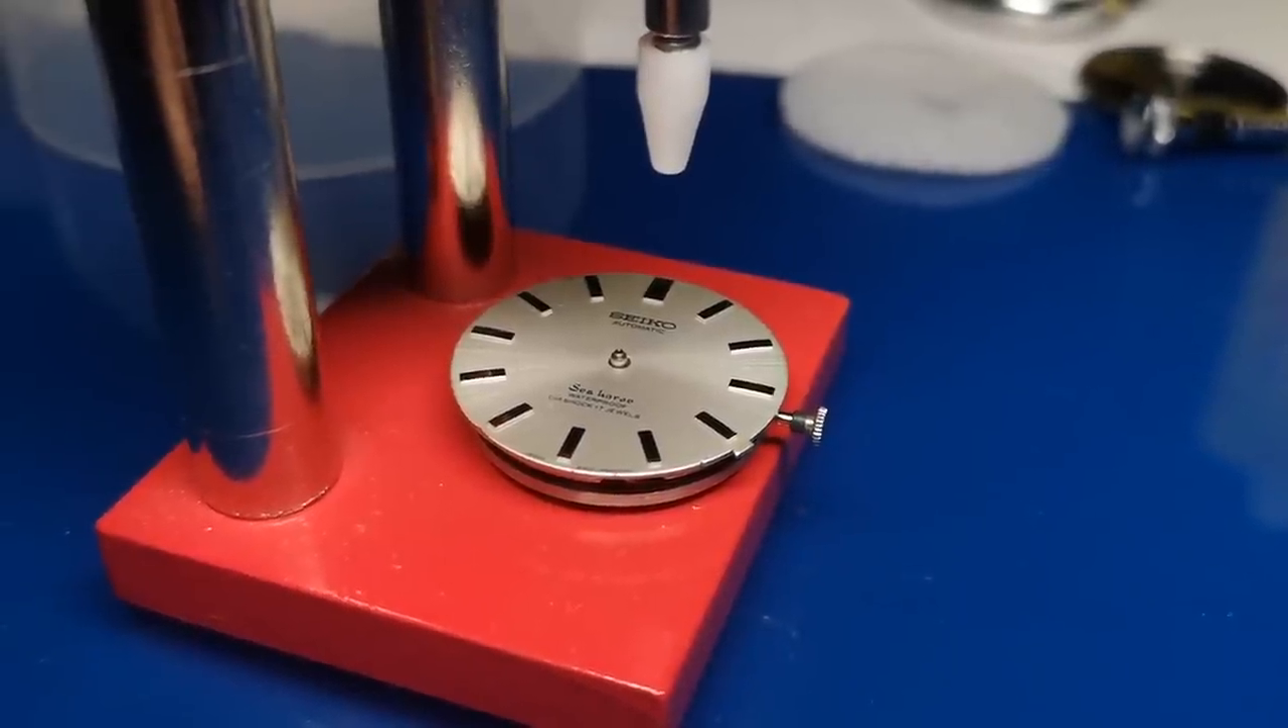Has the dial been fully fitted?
Yes.